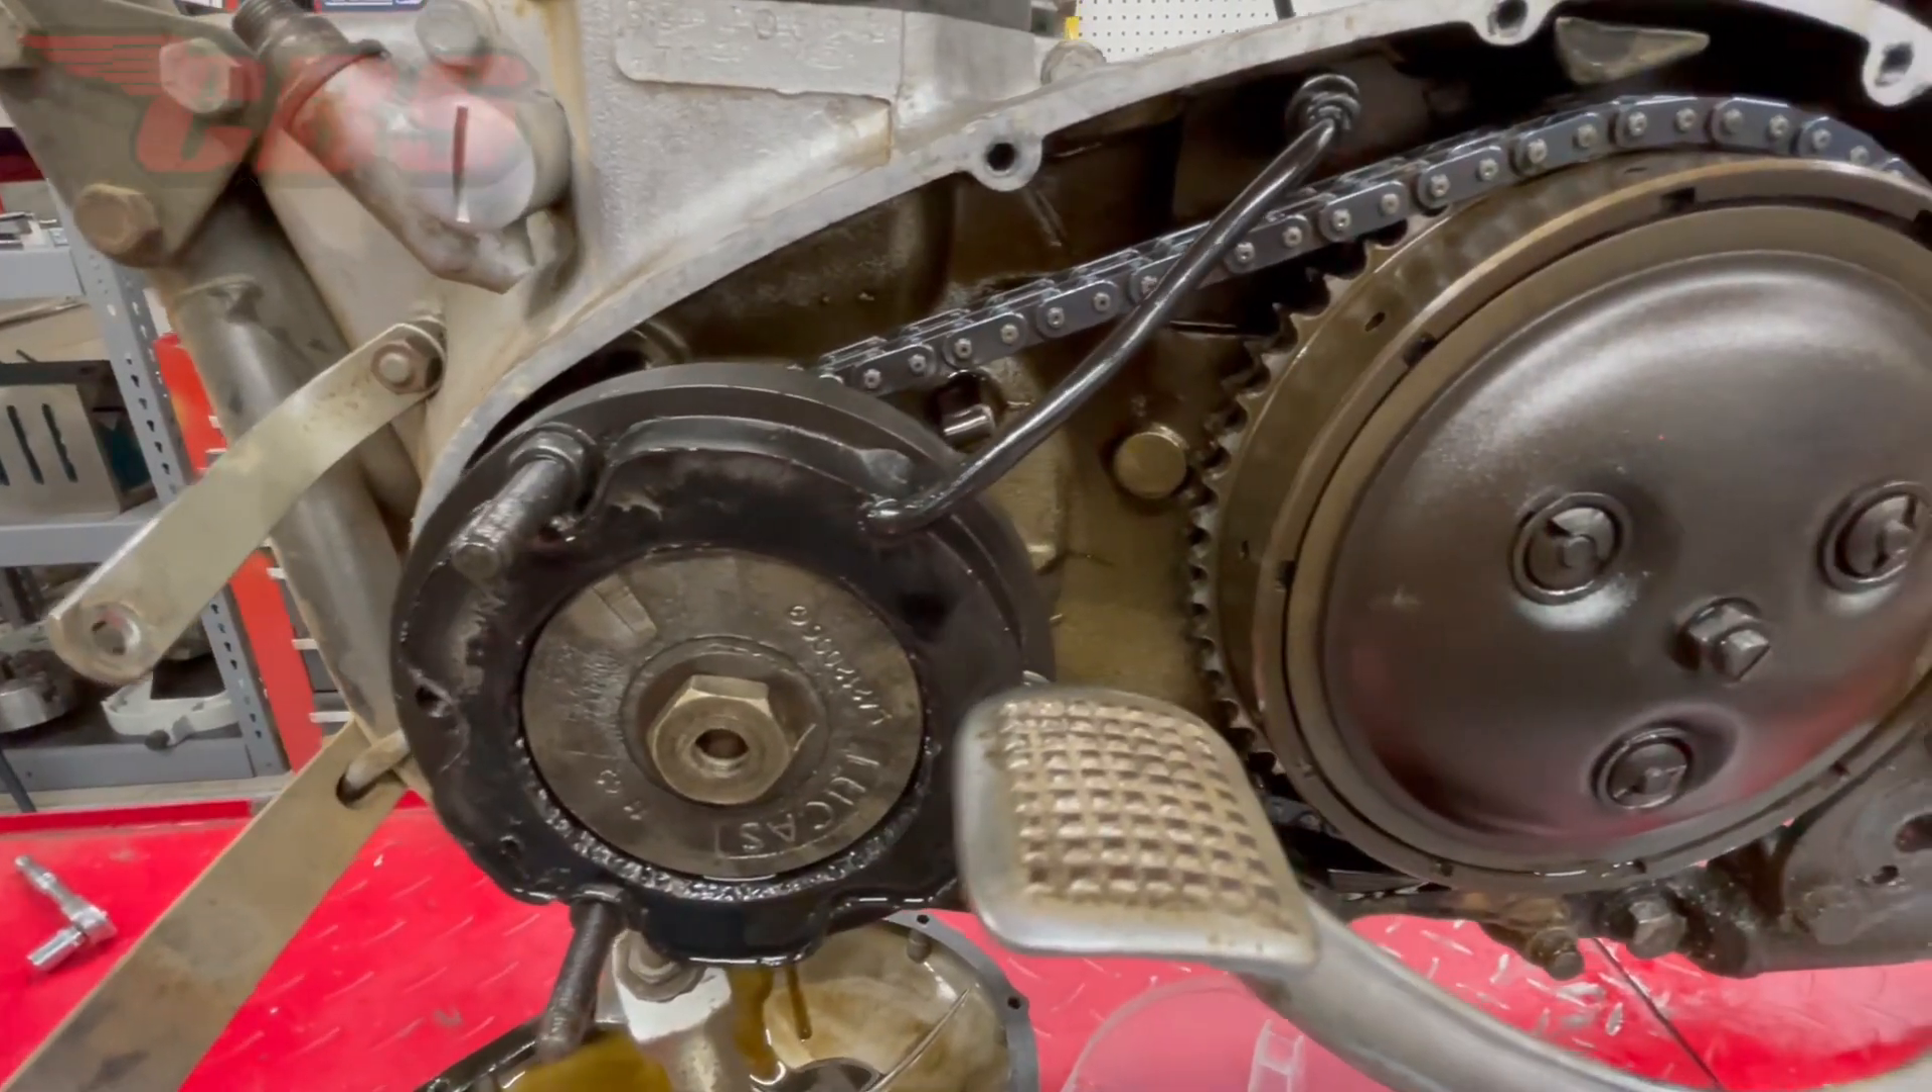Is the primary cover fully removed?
Yes.